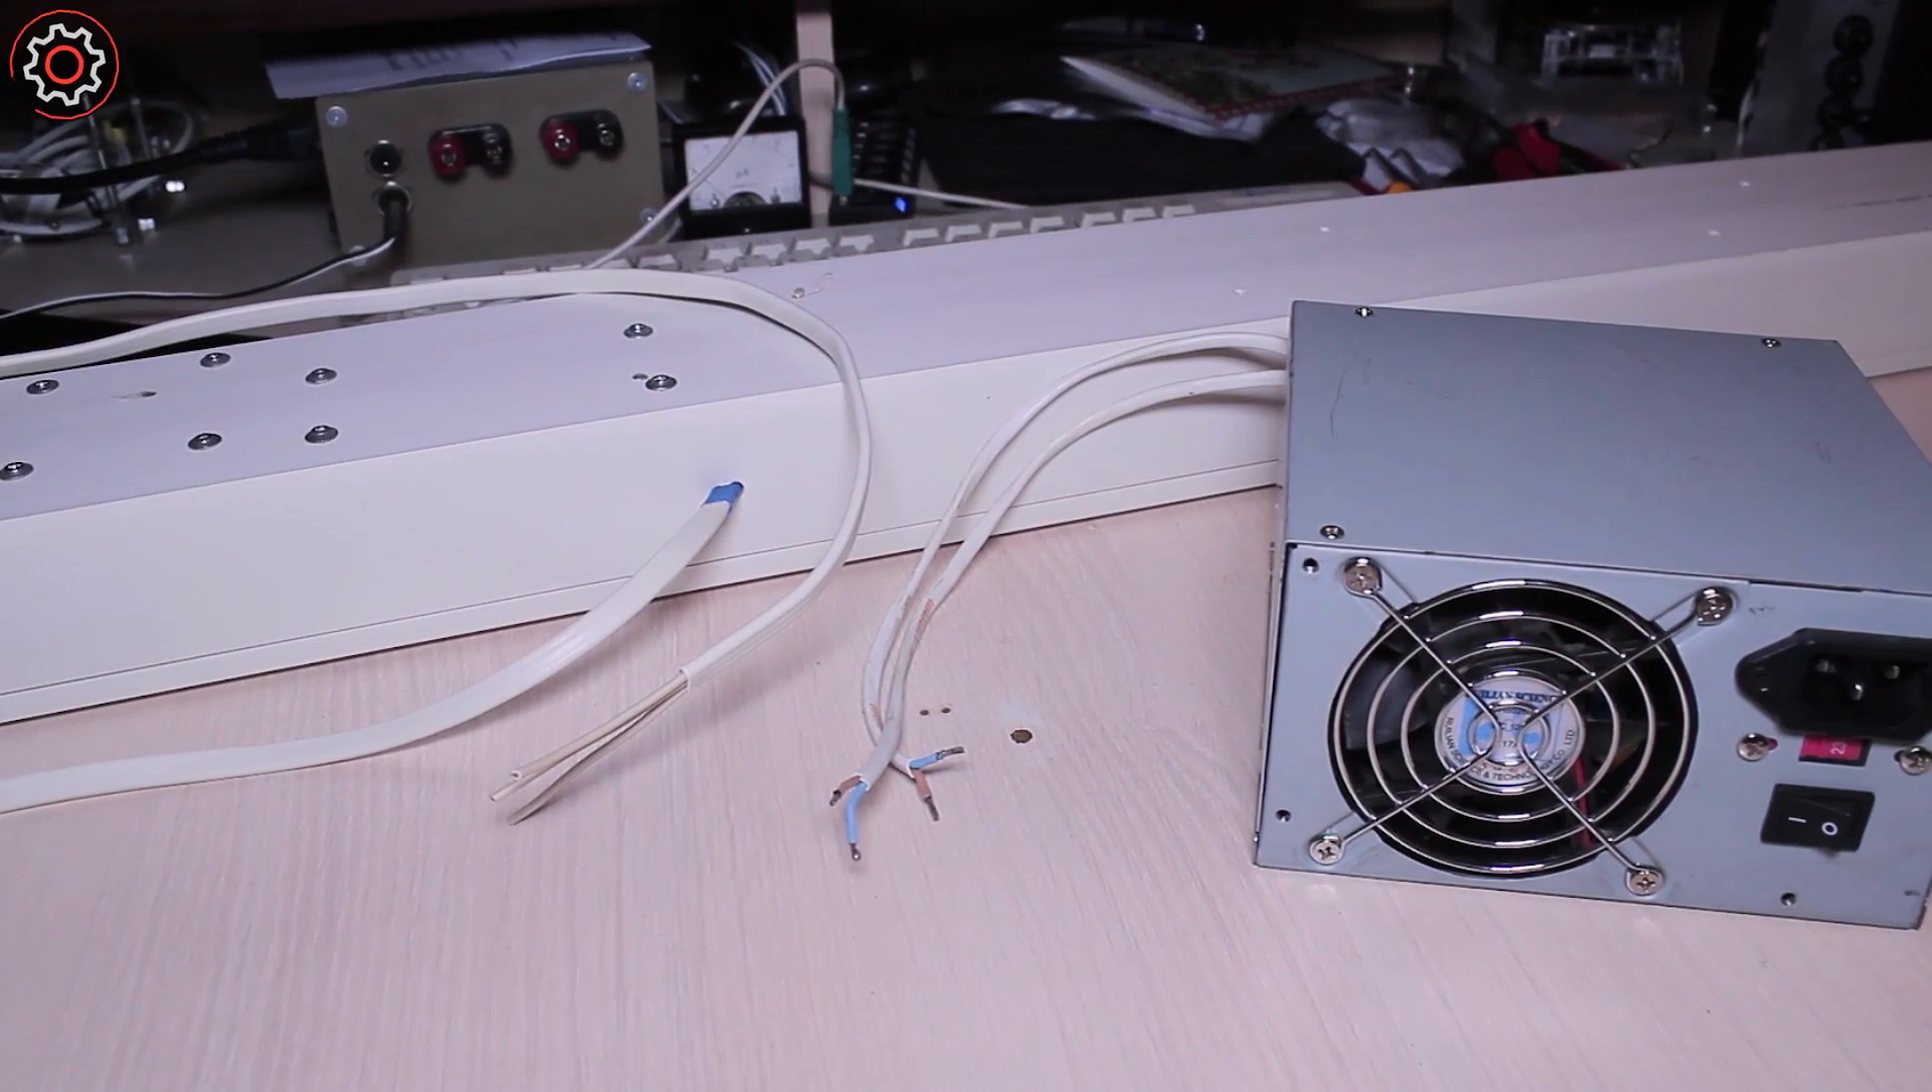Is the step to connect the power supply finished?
No.